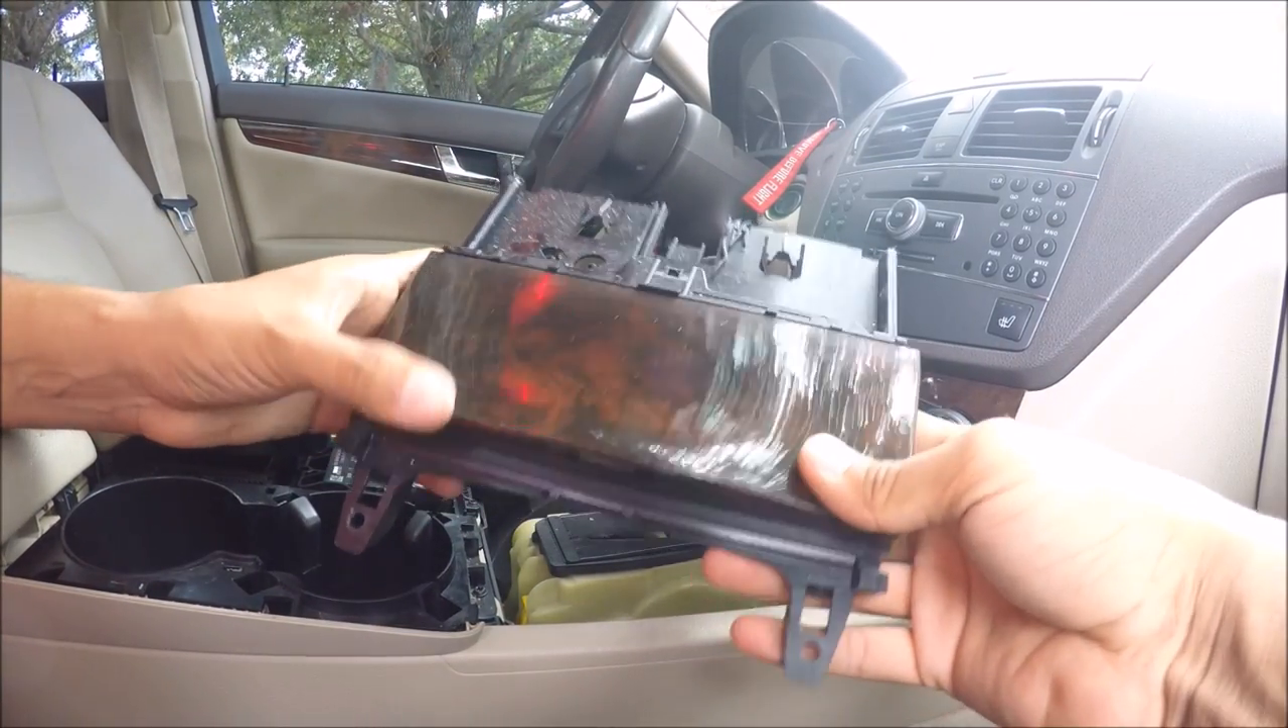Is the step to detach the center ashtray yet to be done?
No.